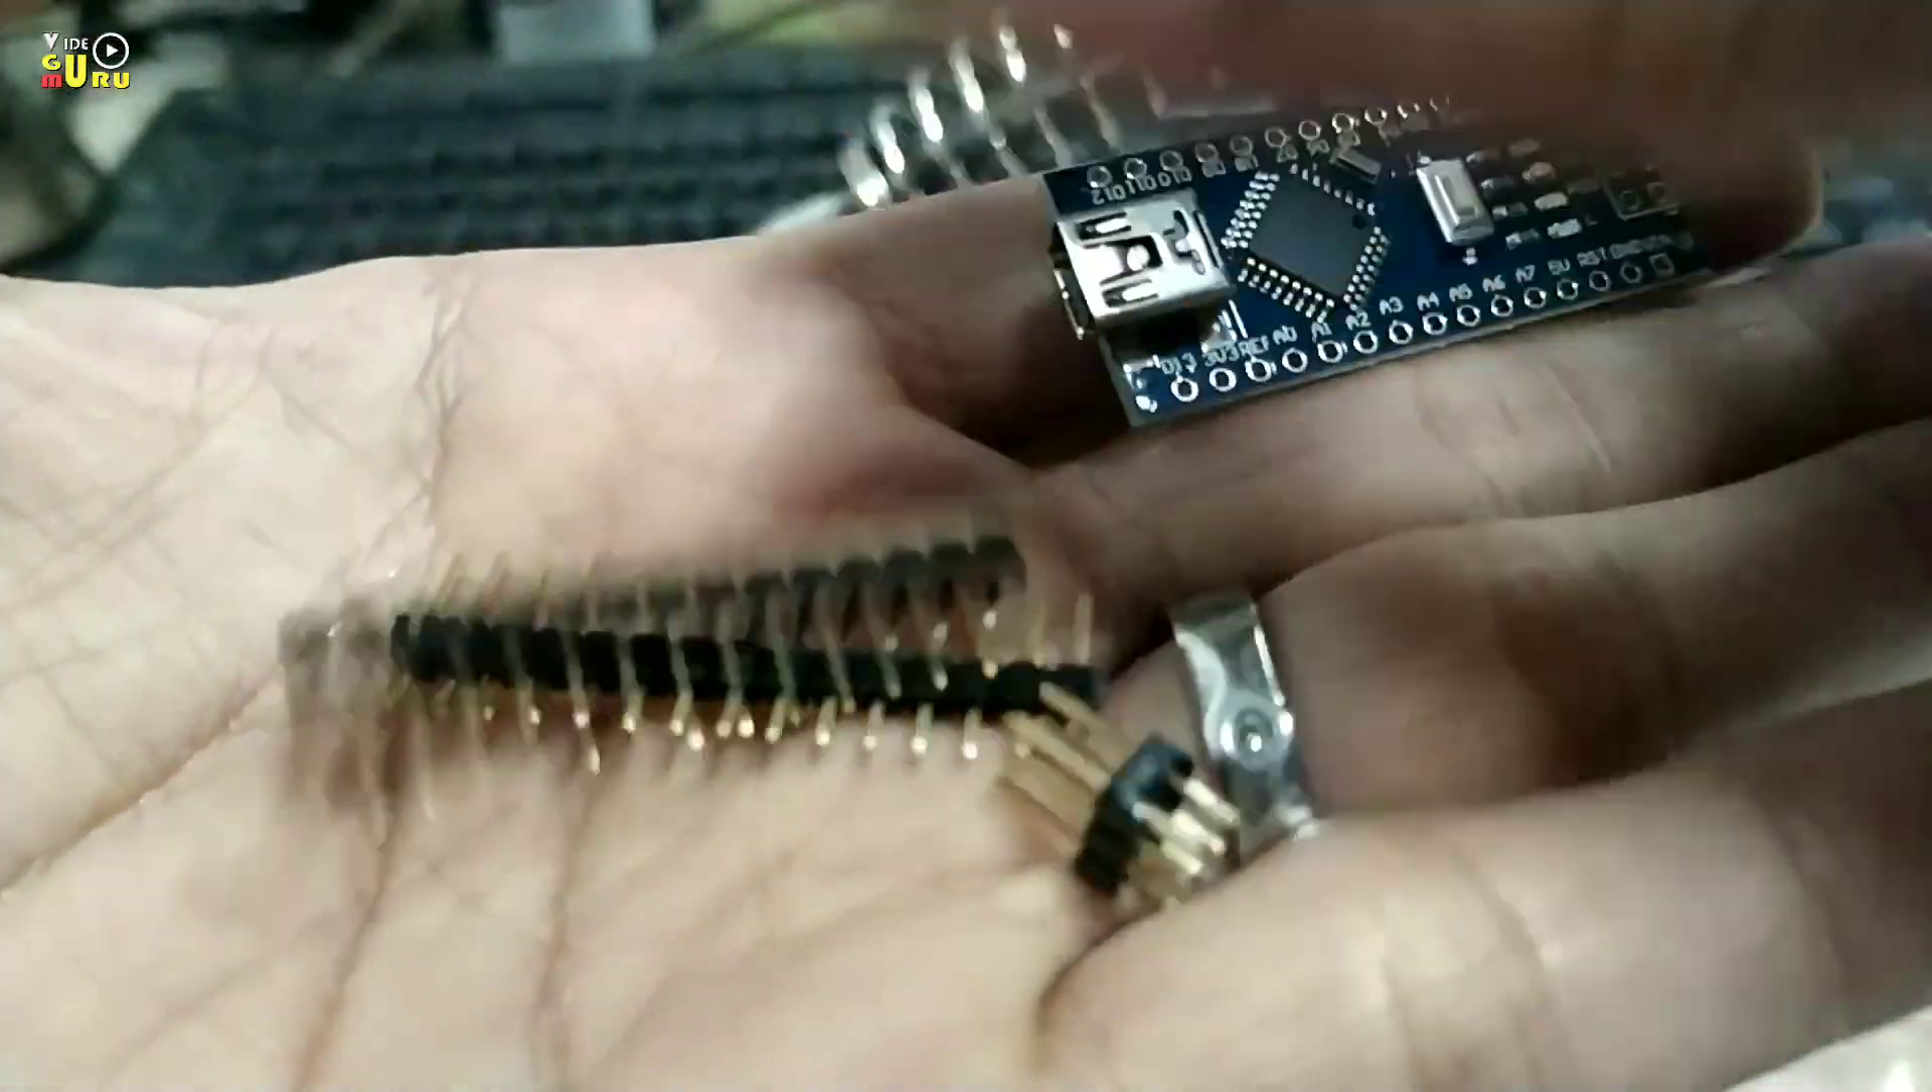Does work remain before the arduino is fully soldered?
Yes.